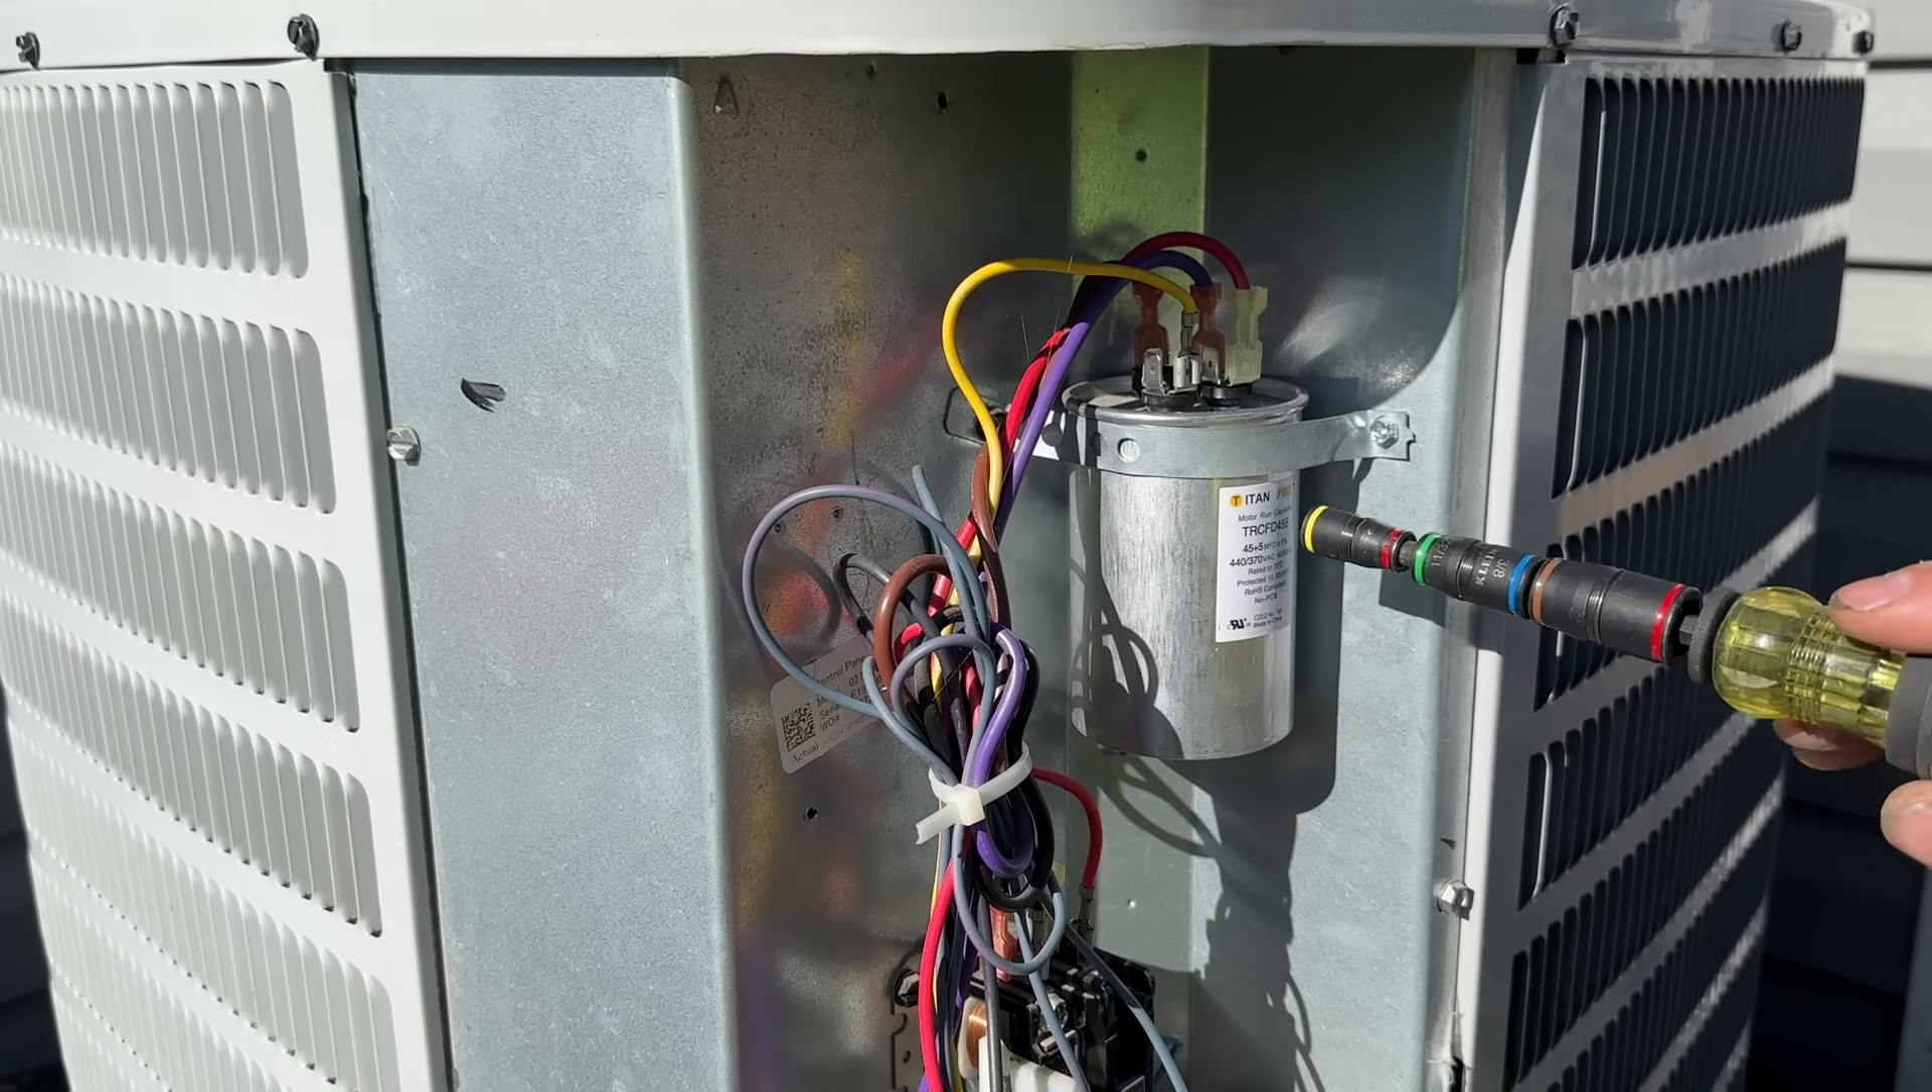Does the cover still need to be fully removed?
No.